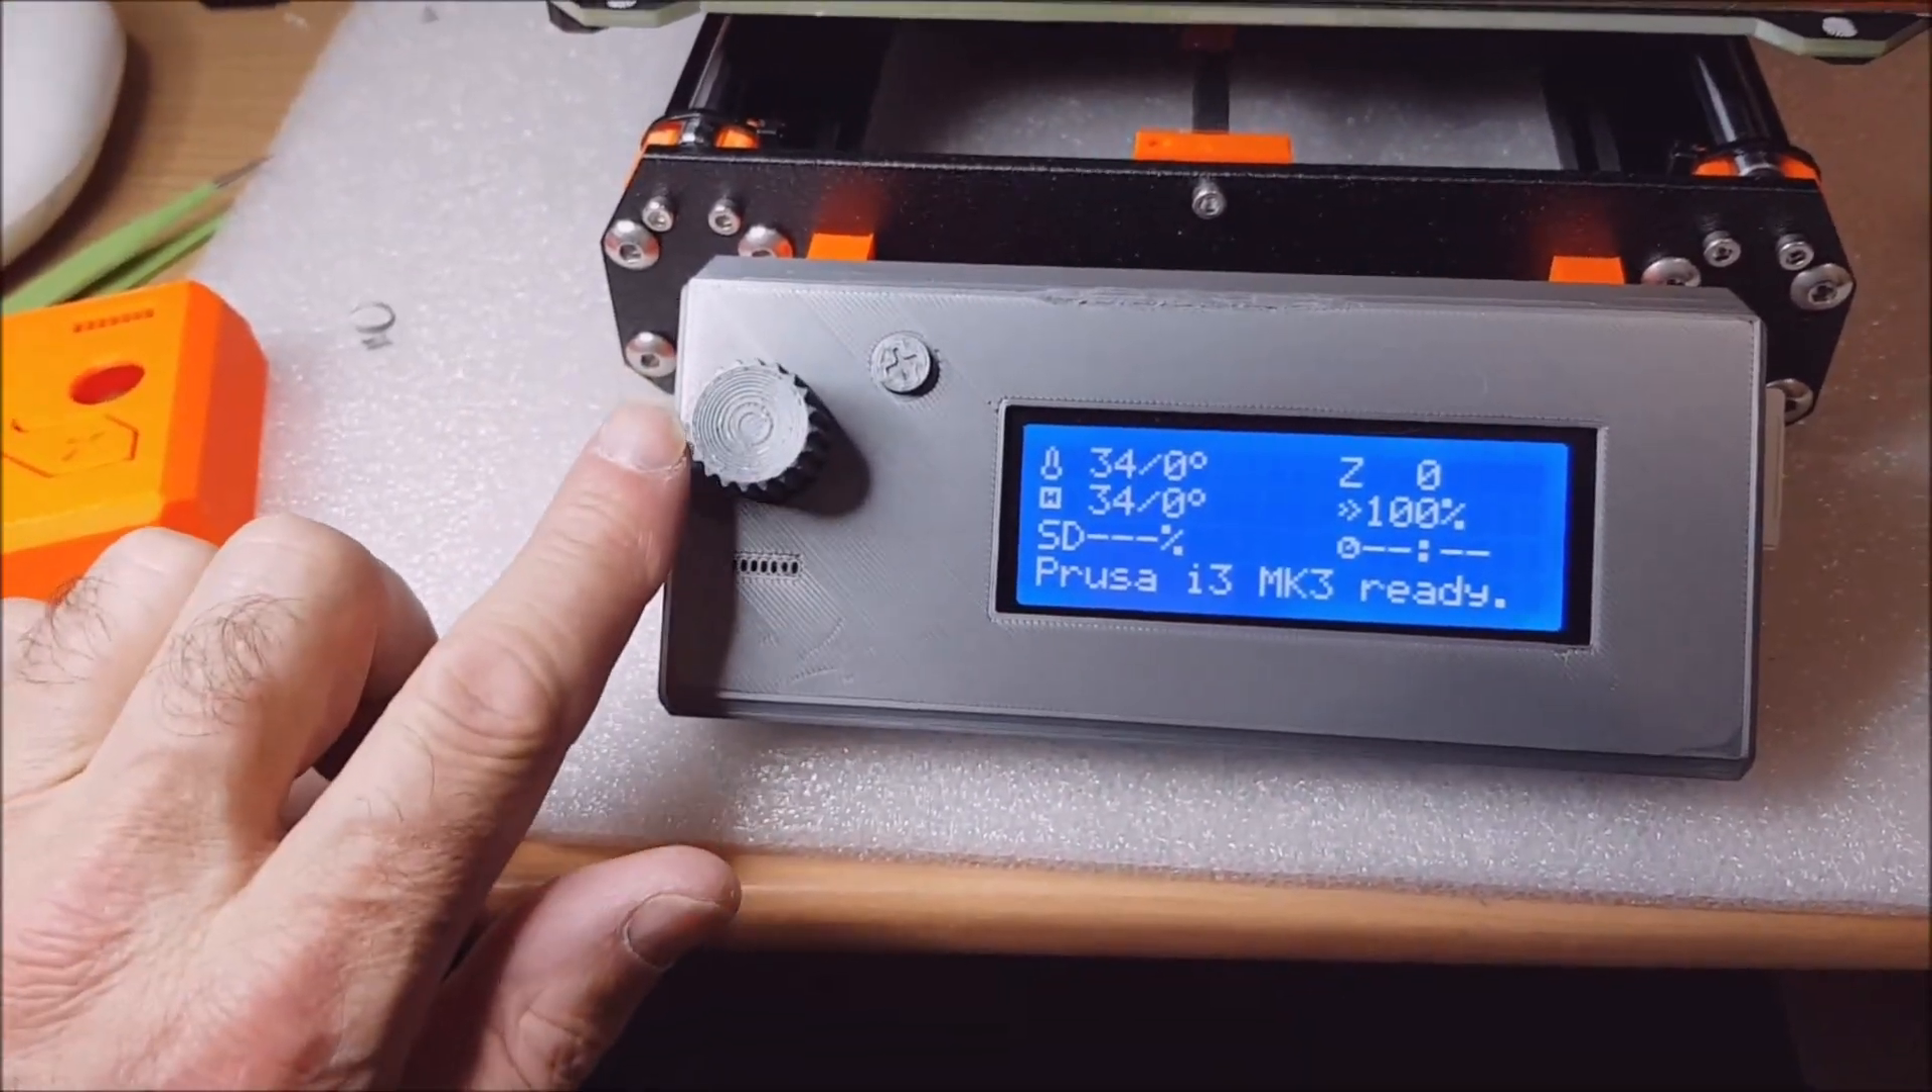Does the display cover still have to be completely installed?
No.